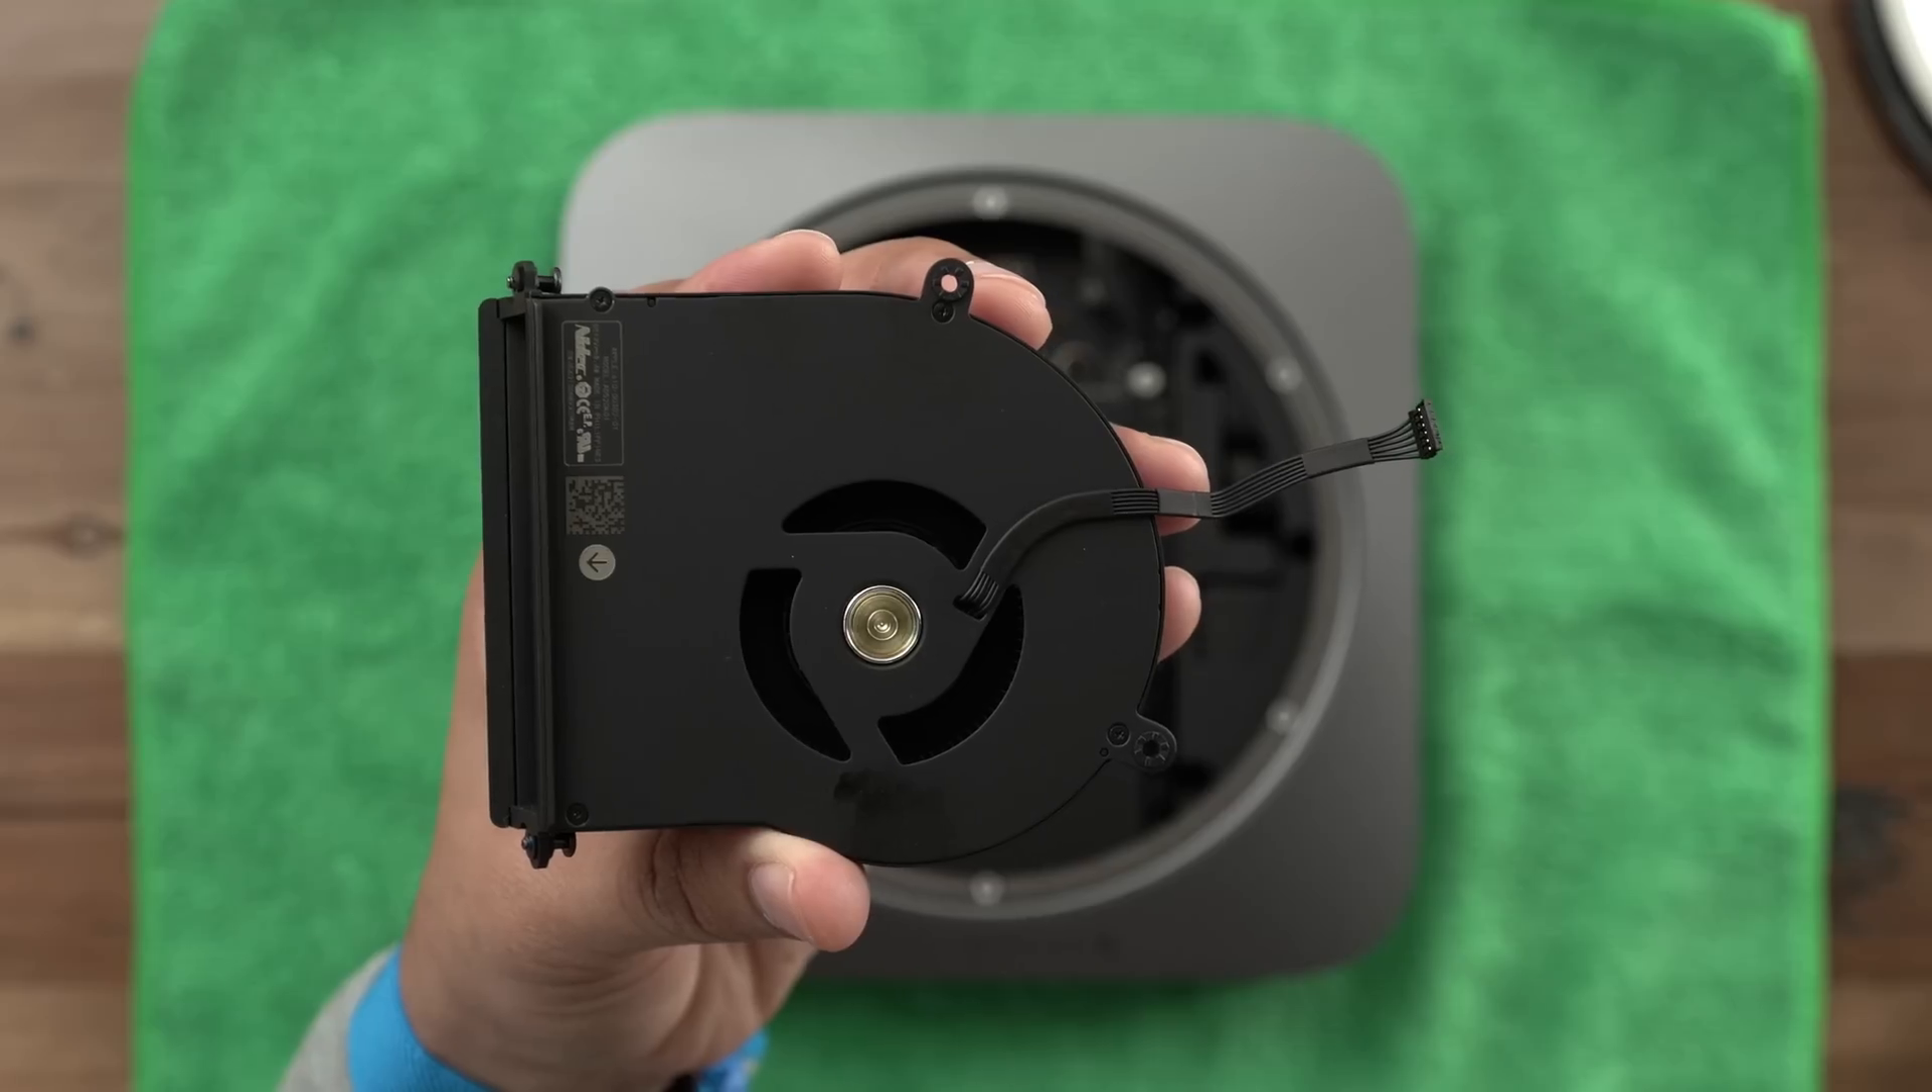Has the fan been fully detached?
Yes.